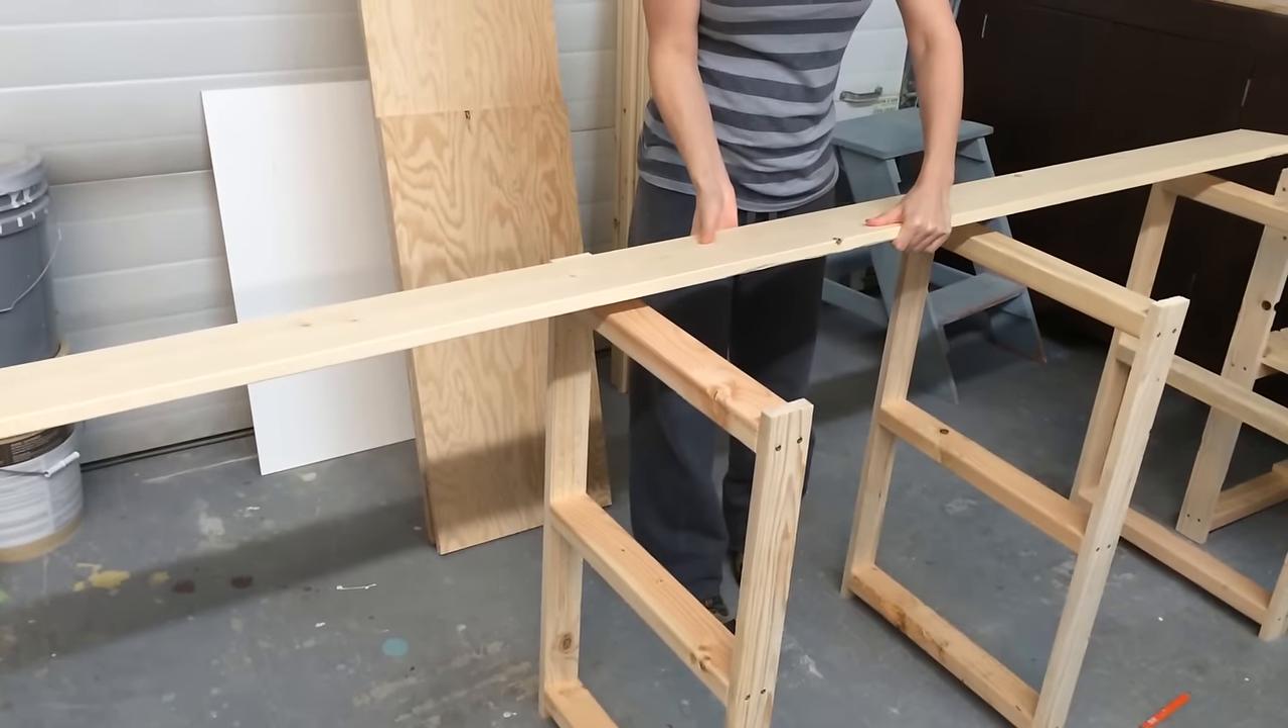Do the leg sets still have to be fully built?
No.